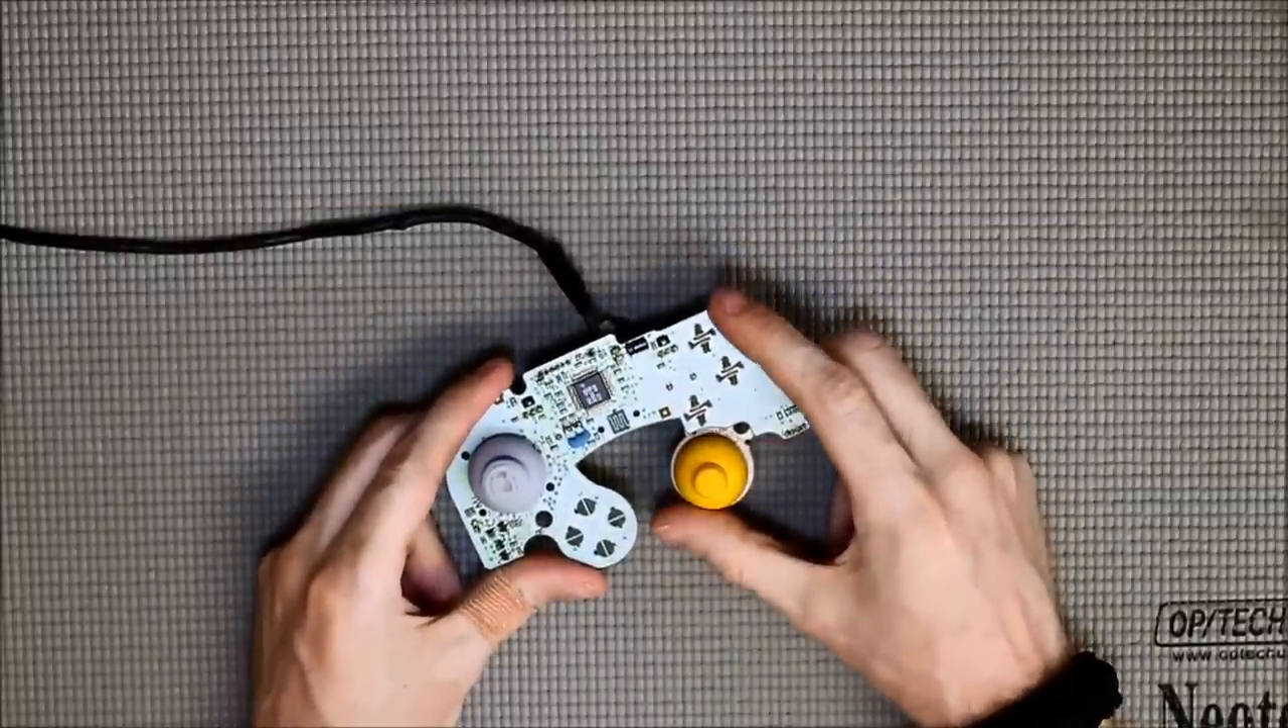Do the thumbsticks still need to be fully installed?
No.